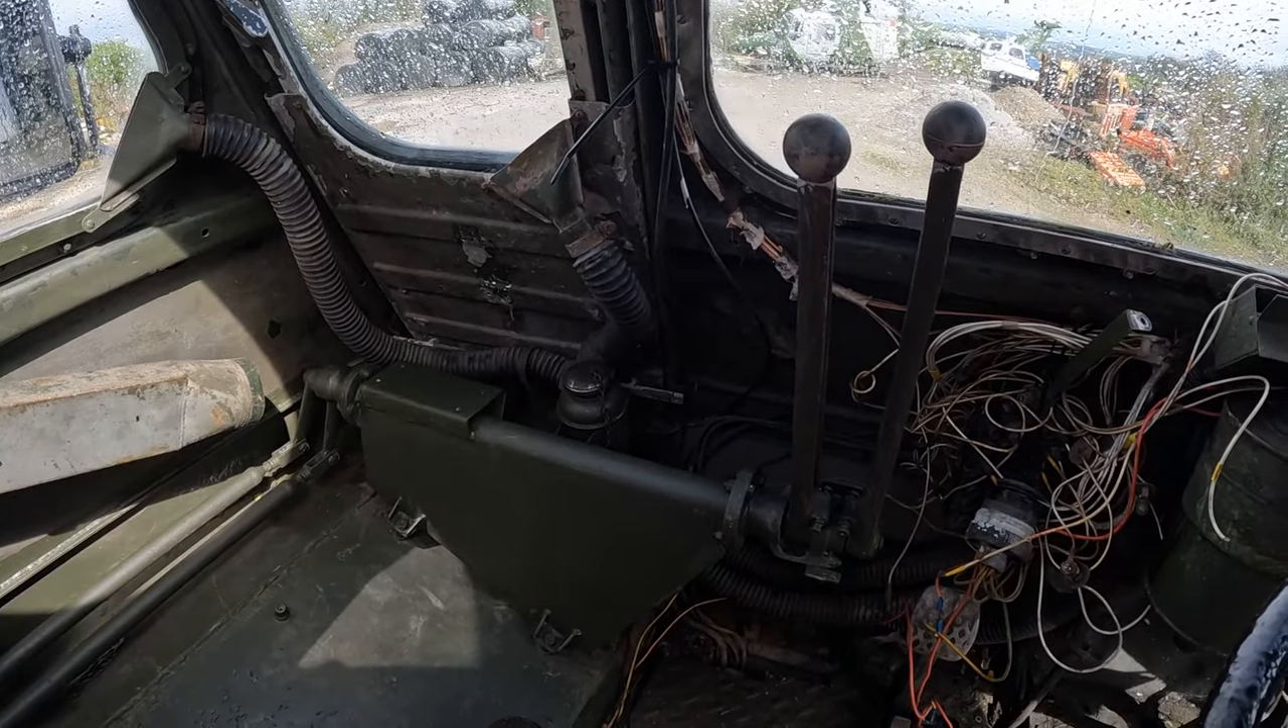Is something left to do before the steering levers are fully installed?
No.